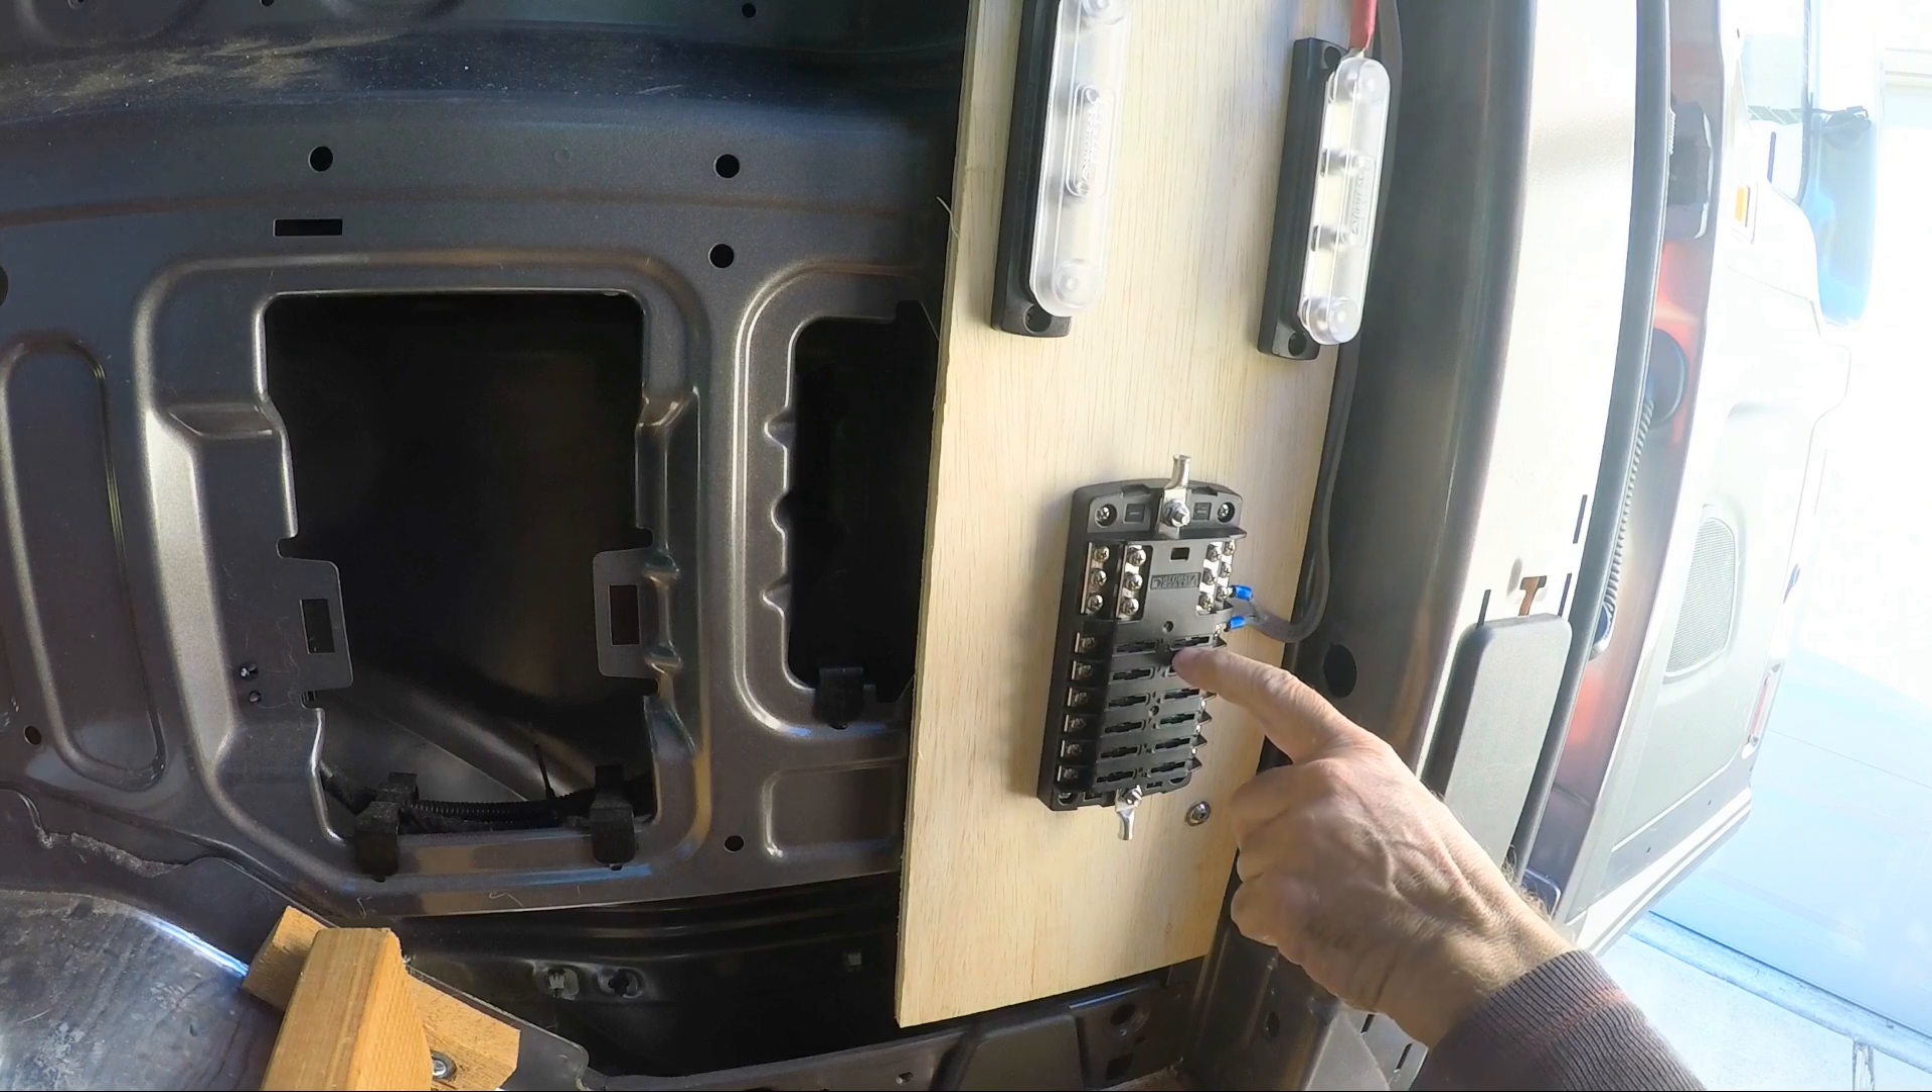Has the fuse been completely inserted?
No.